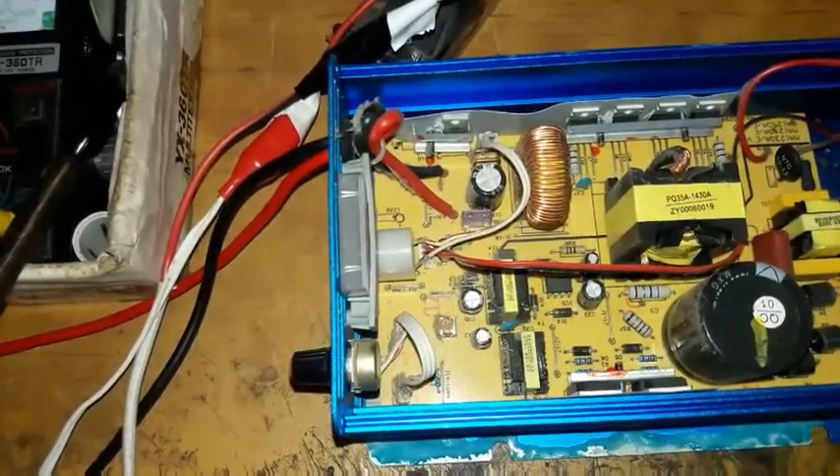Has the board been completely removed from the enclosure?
No.